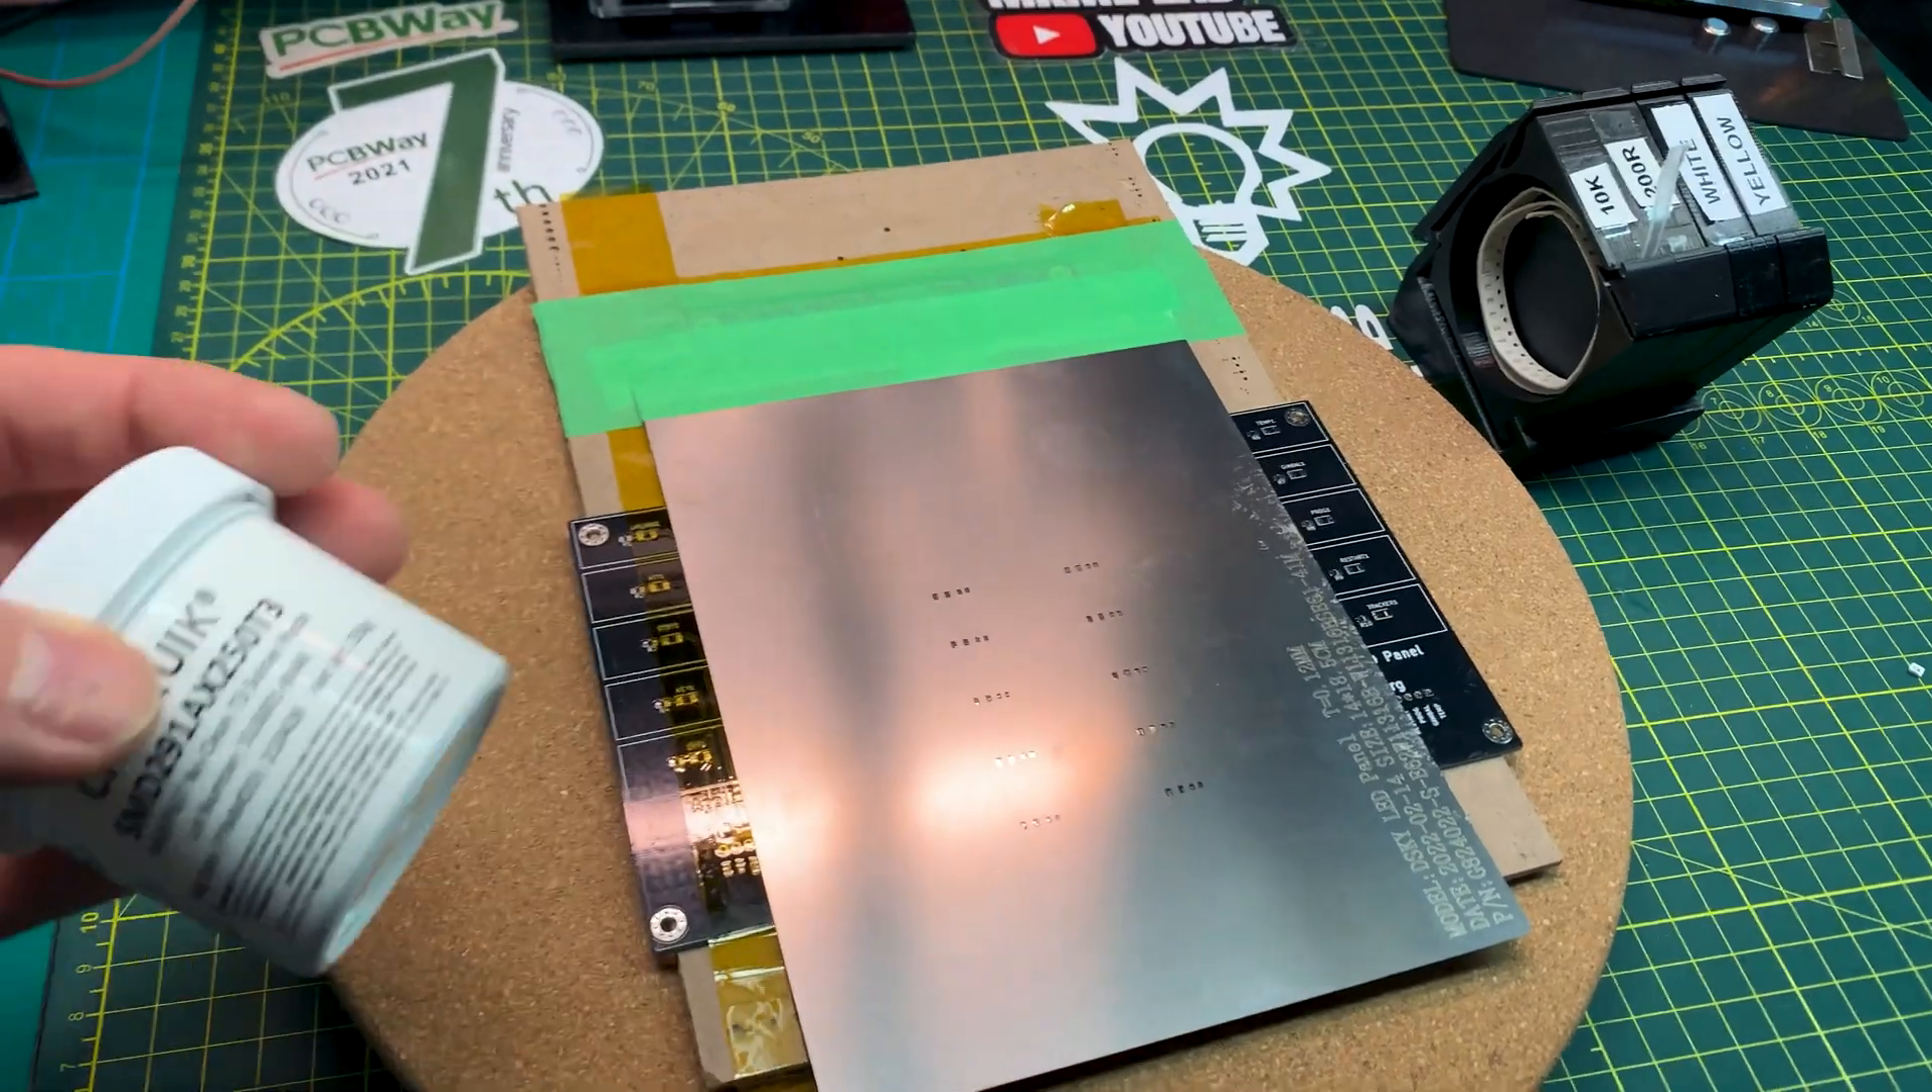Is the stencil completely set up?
Yes.